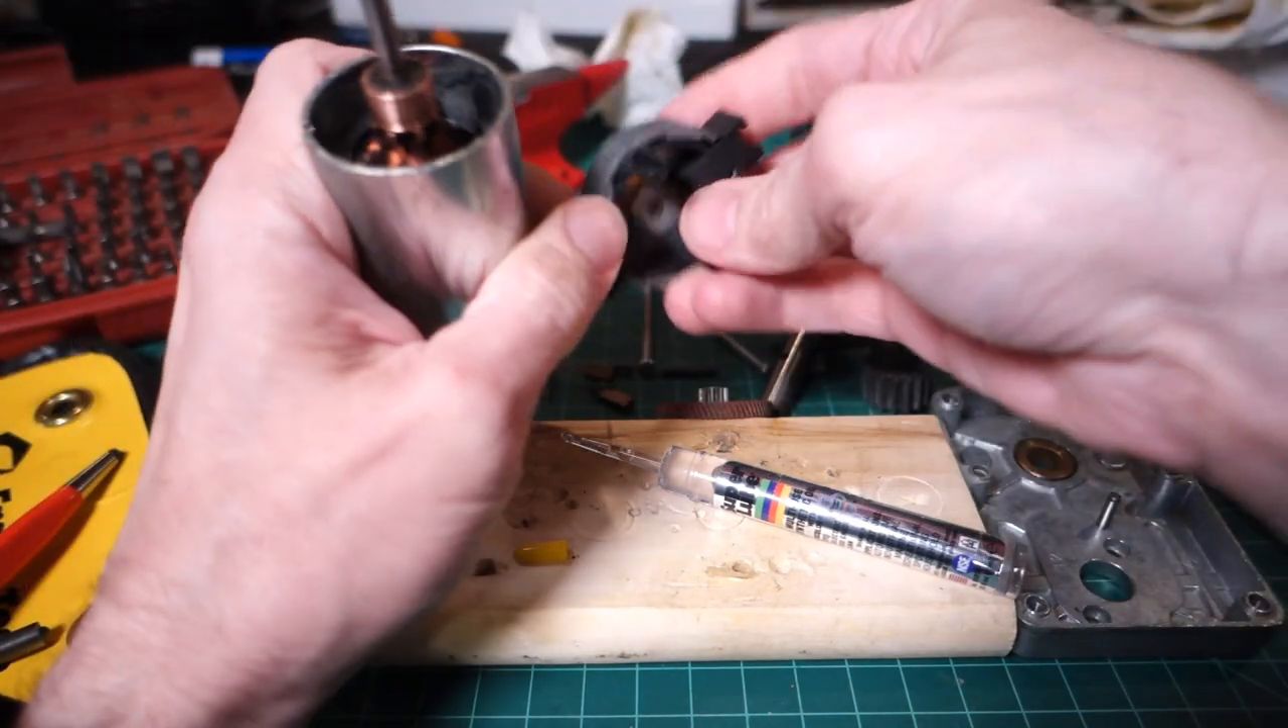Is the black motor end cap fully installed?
No.